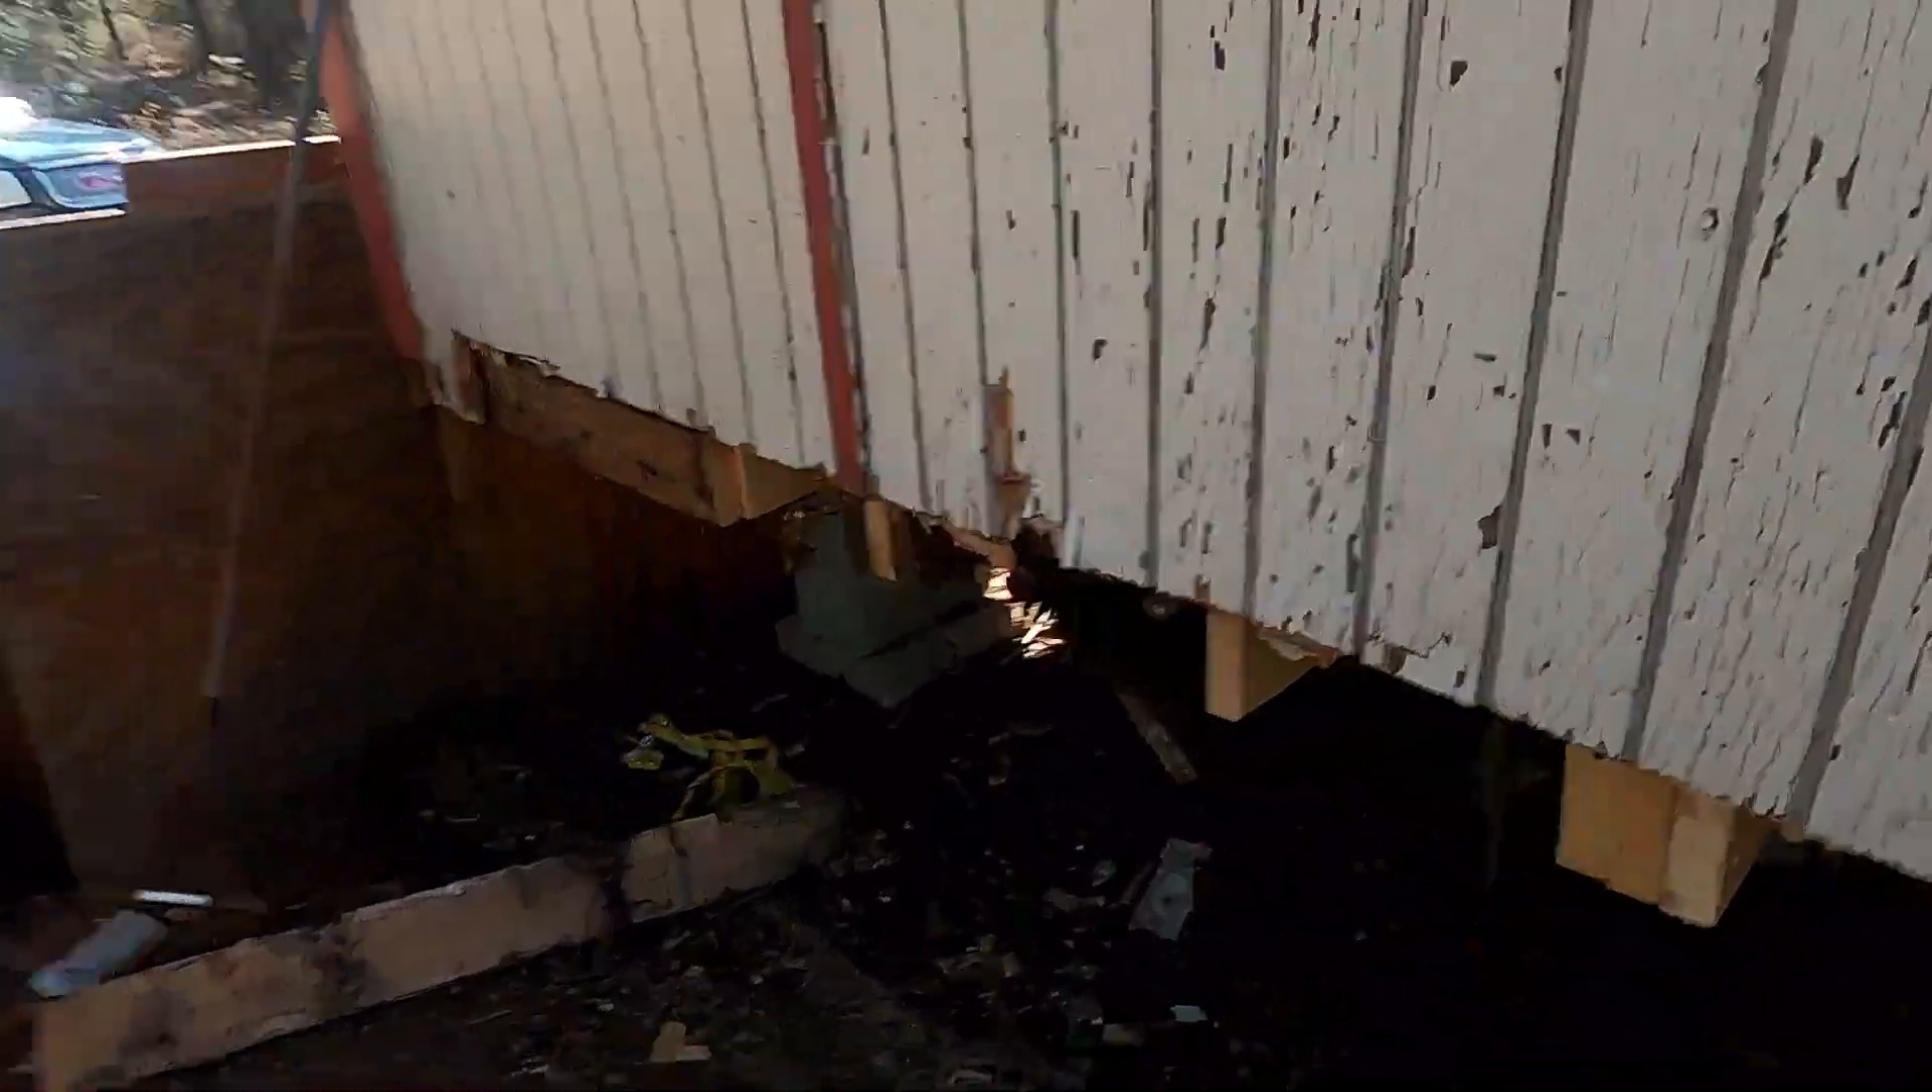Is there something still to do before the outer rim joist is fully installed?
Yes.